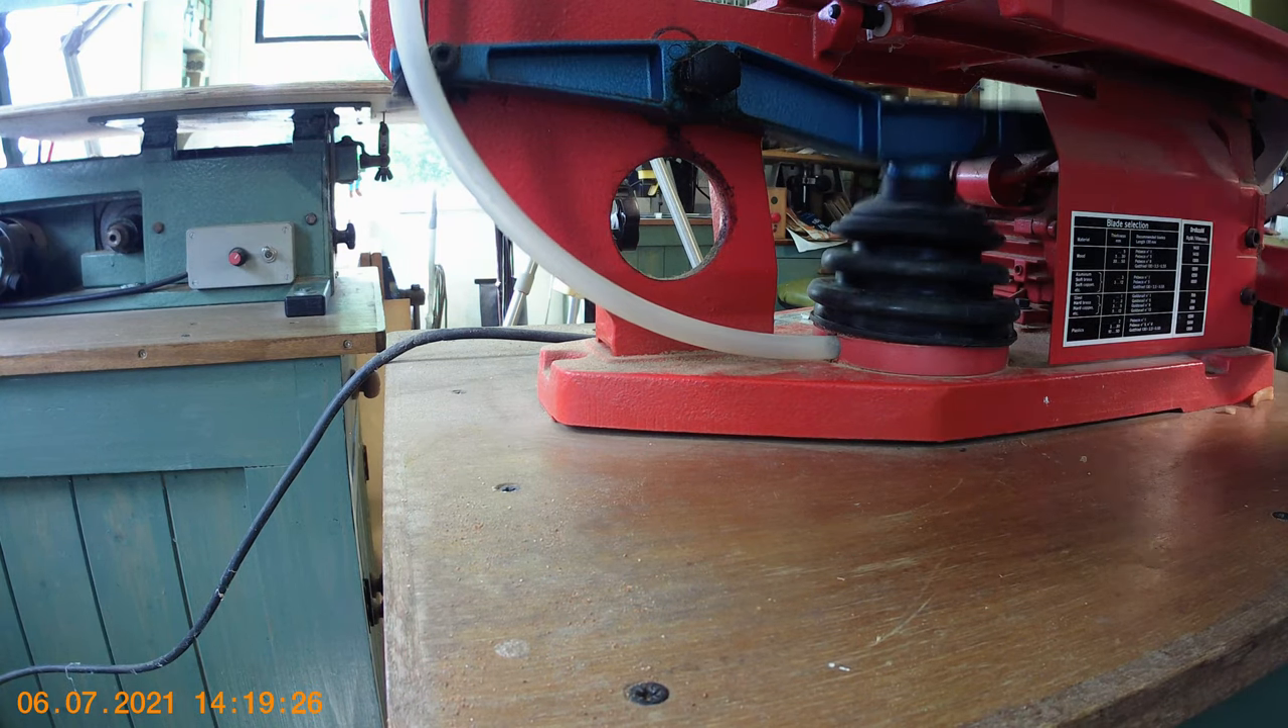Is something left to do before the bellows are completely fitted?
No.